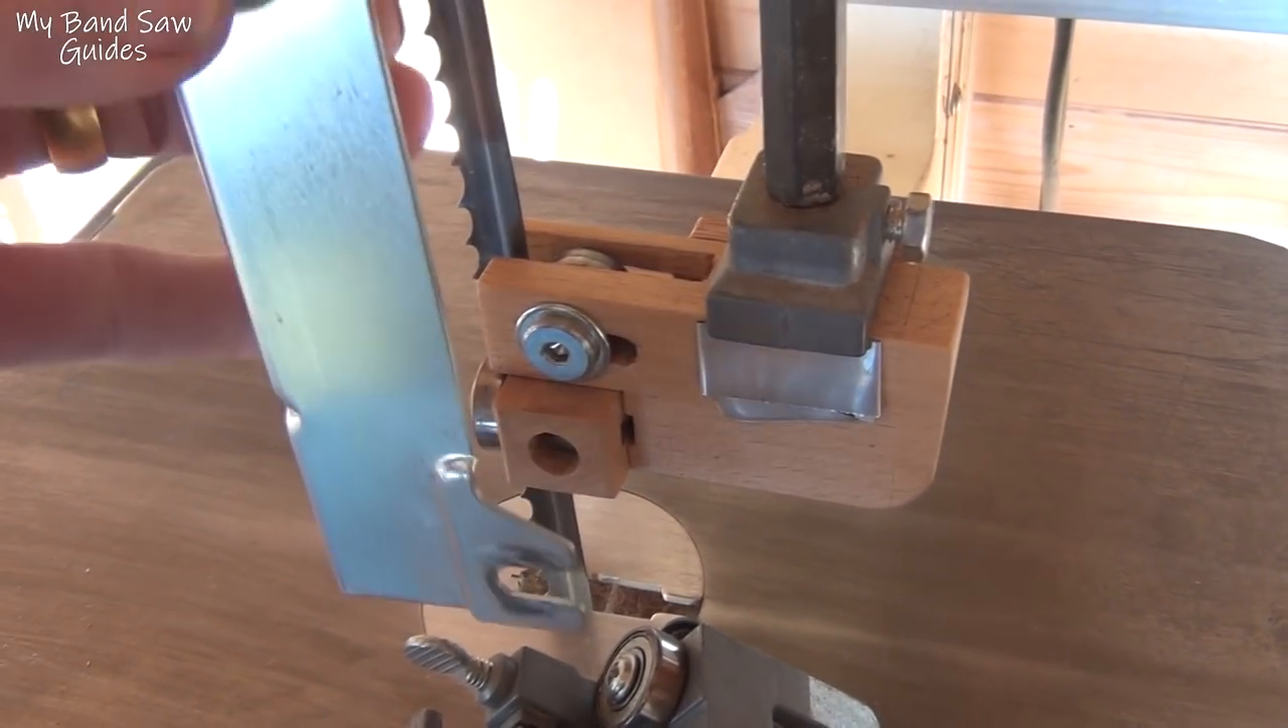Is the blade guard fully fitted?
No.